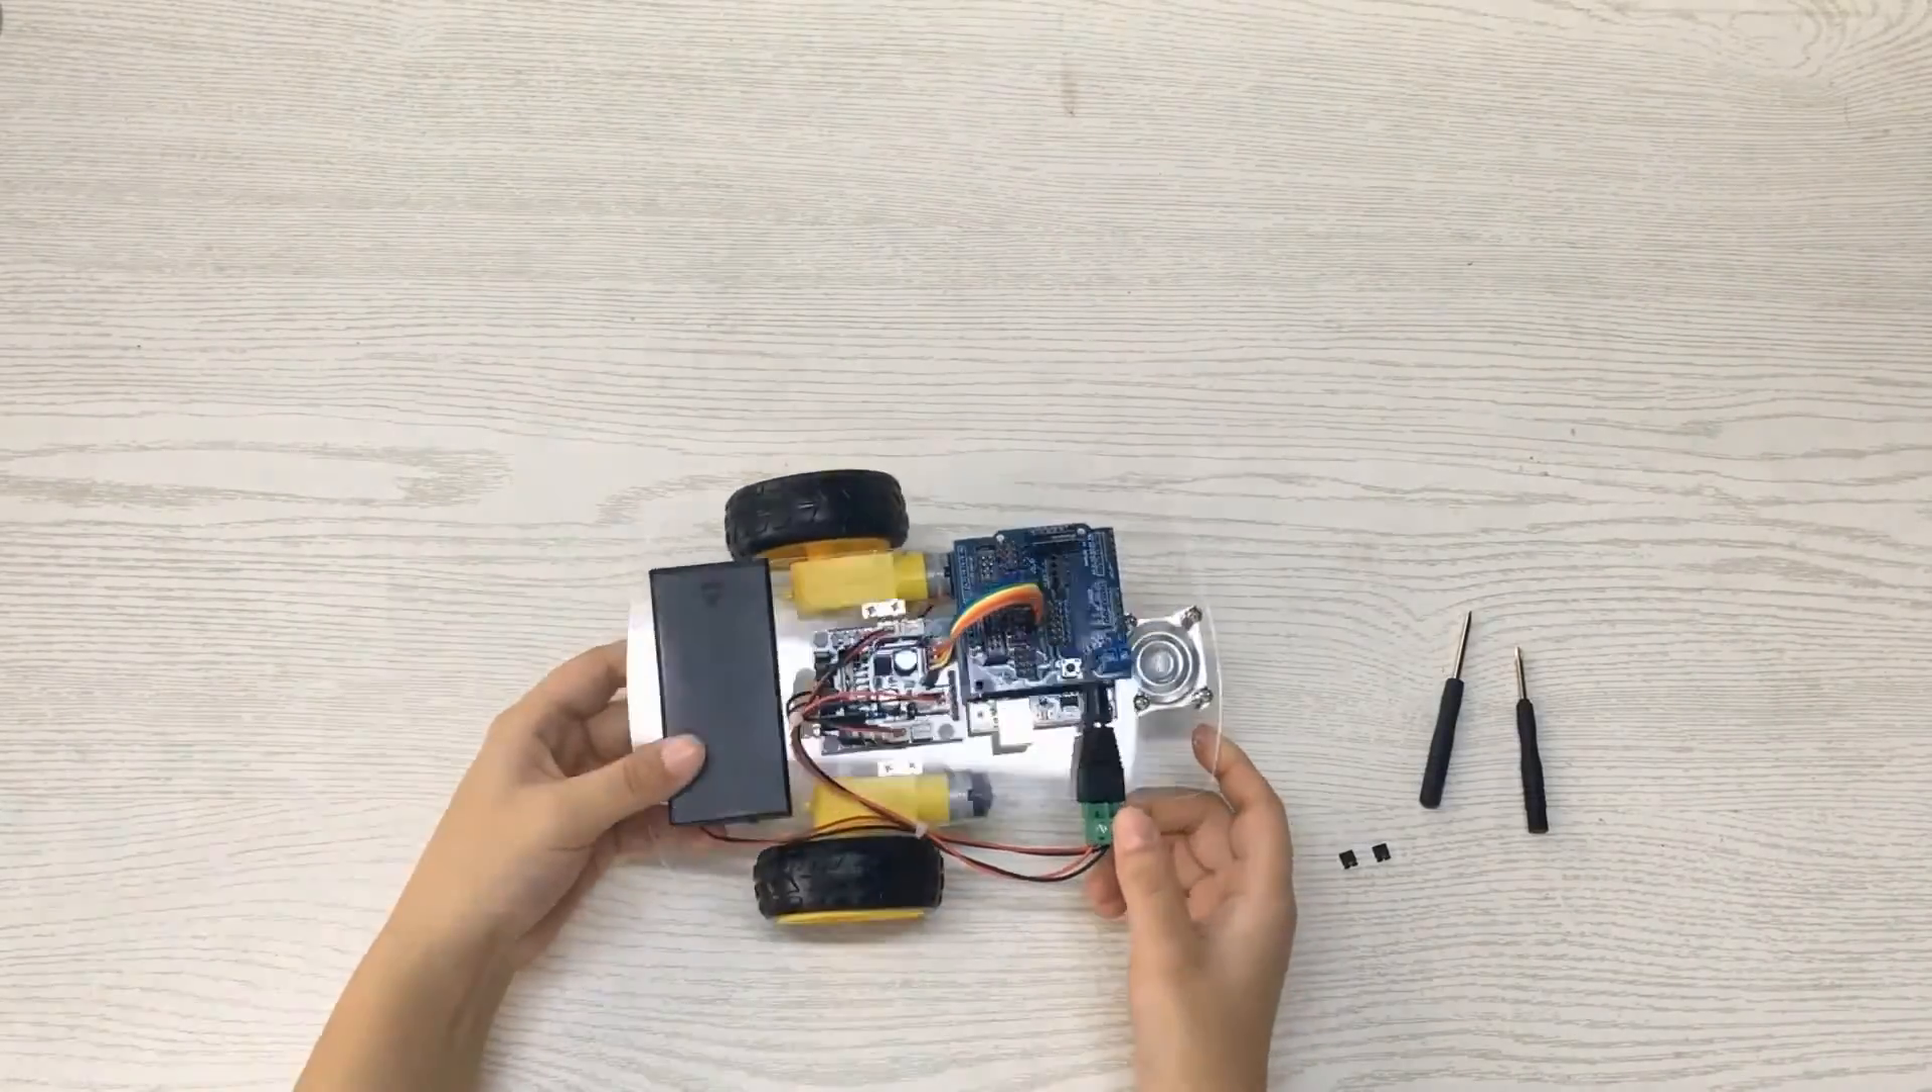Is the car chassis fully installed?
Yes.